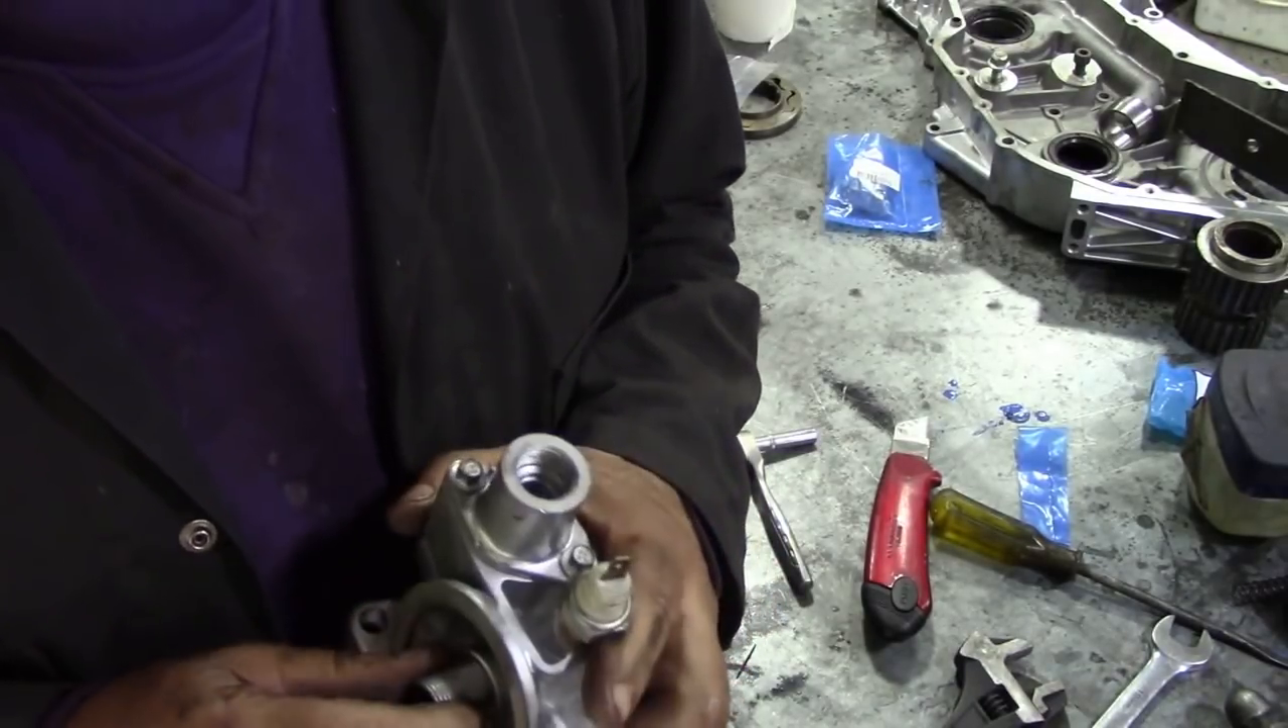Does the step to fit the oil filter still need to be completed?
Yes.